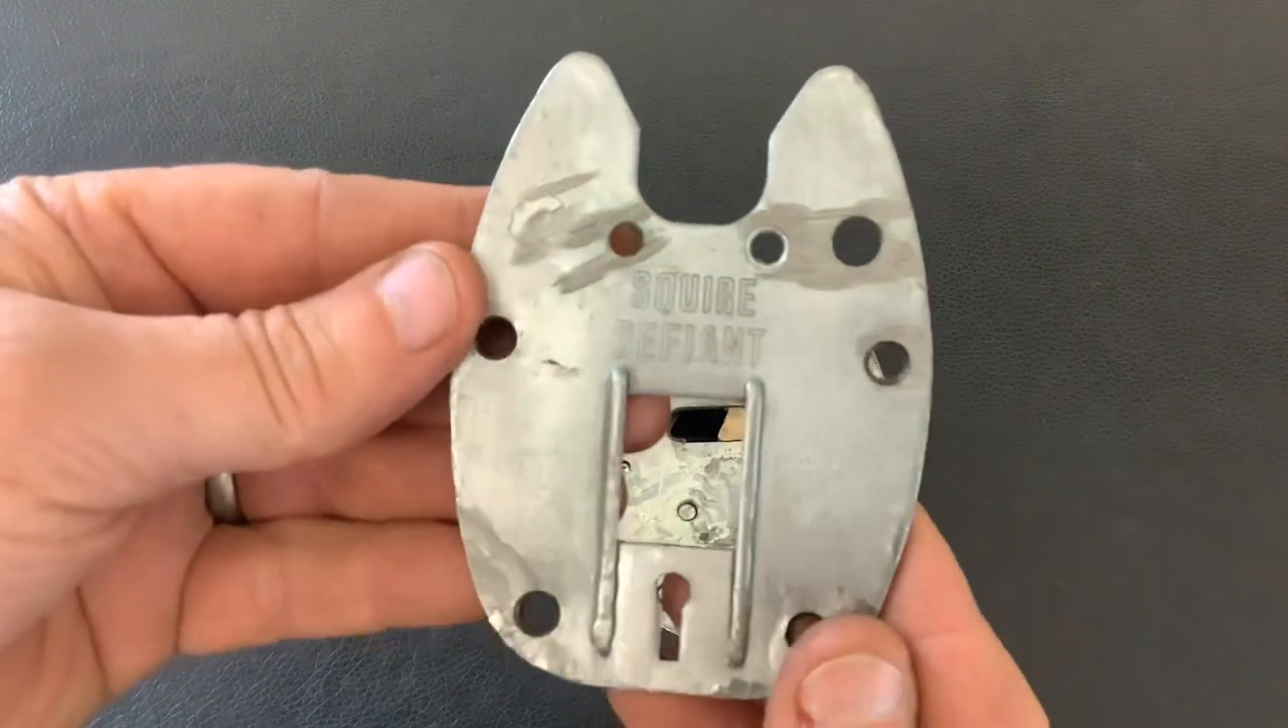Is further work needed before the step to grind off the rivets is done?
No.